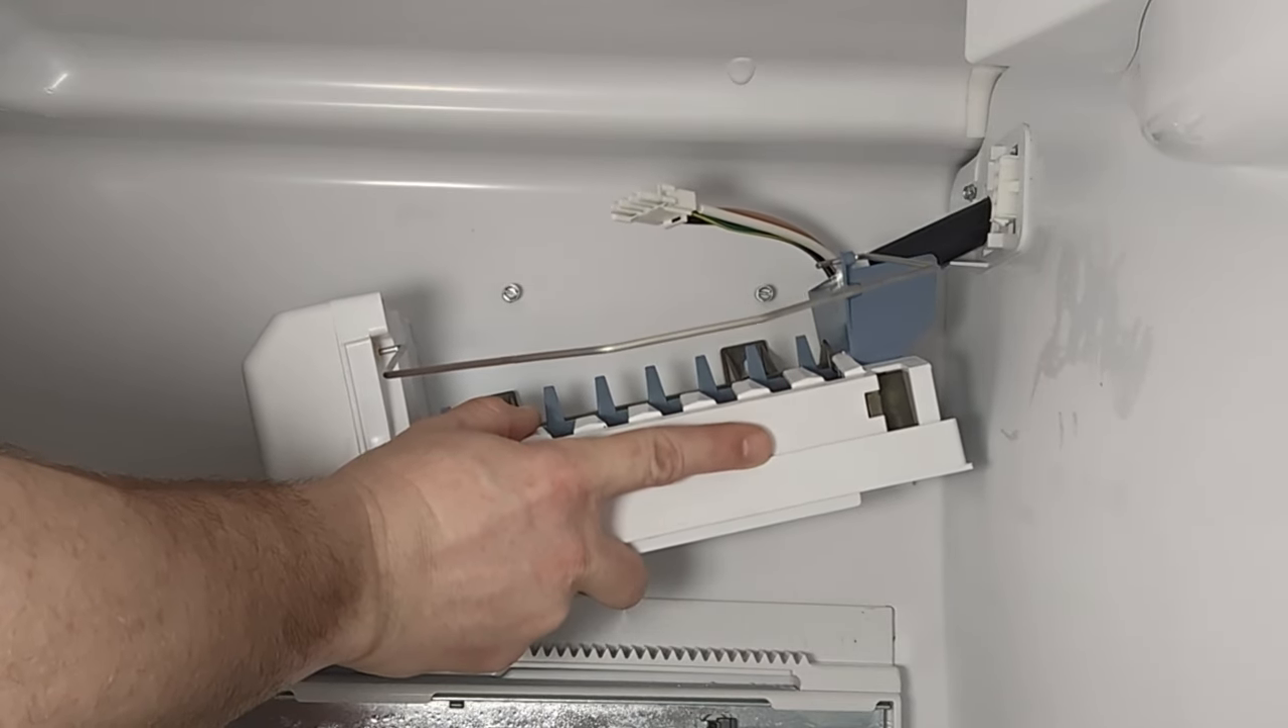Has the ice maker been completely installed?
No.